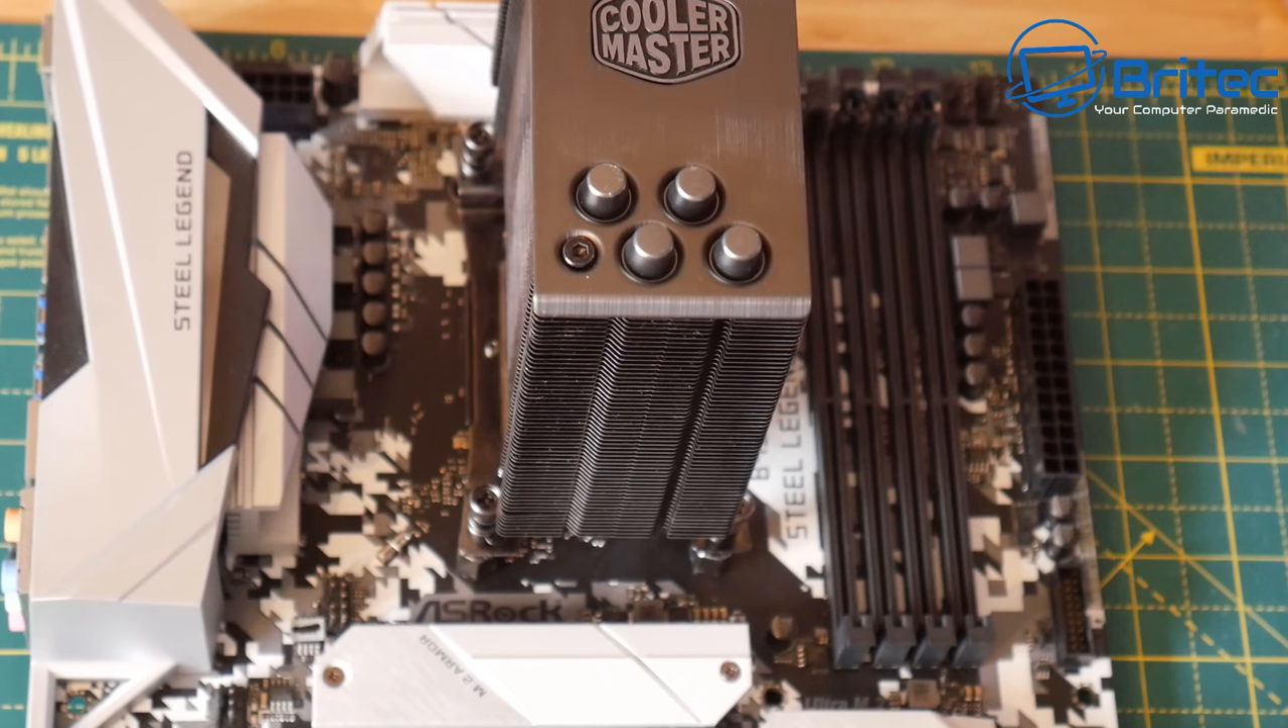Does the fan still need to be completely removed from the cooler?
No.